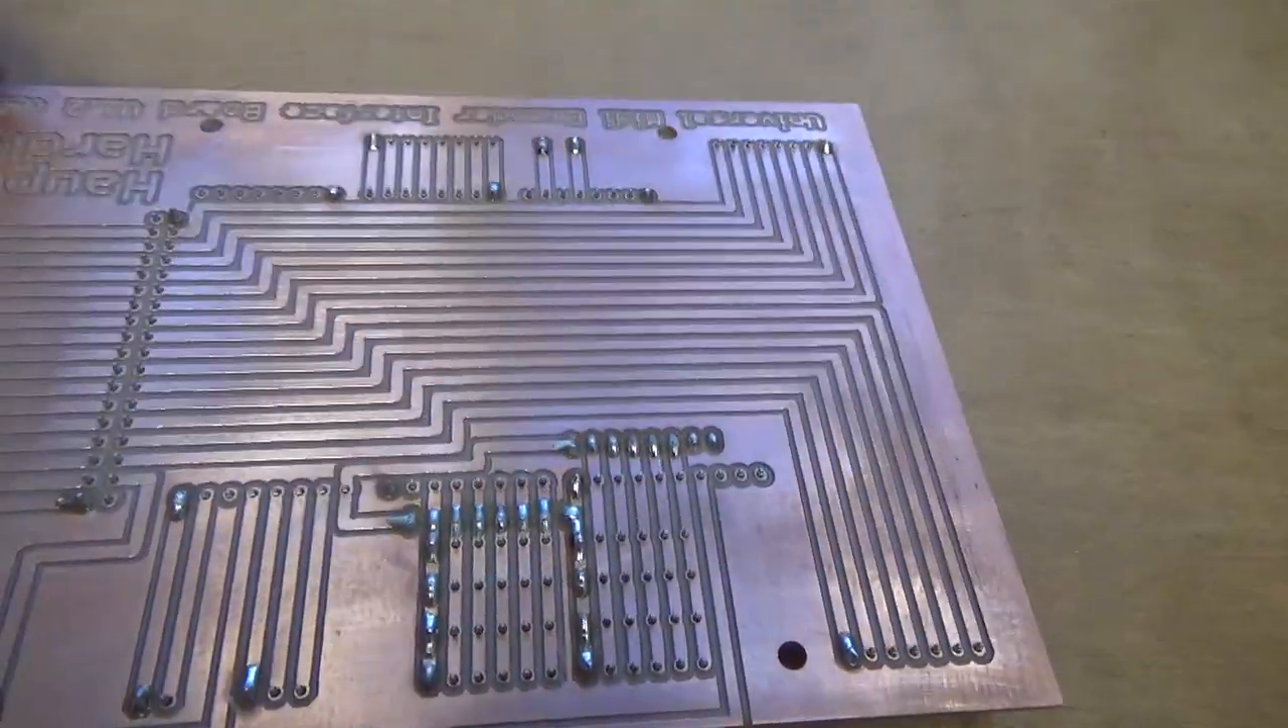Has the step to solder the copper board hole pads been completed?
No.